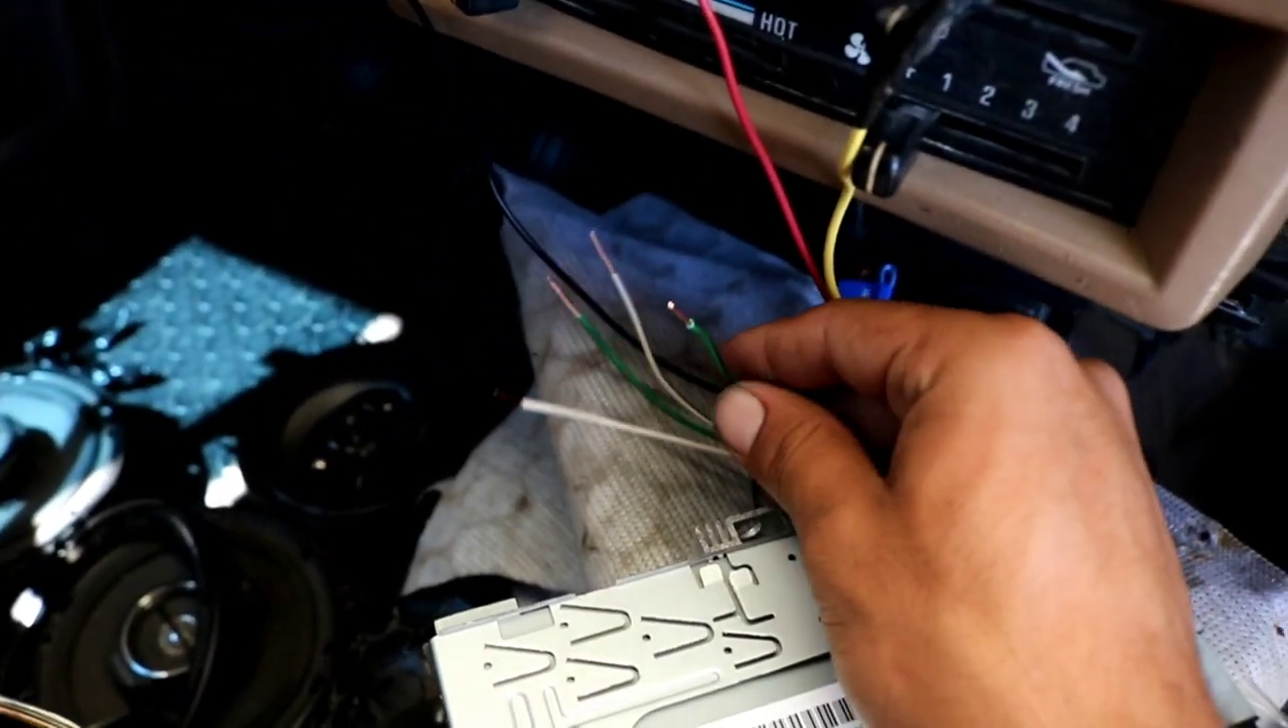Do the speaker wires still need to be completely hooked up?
Yes.